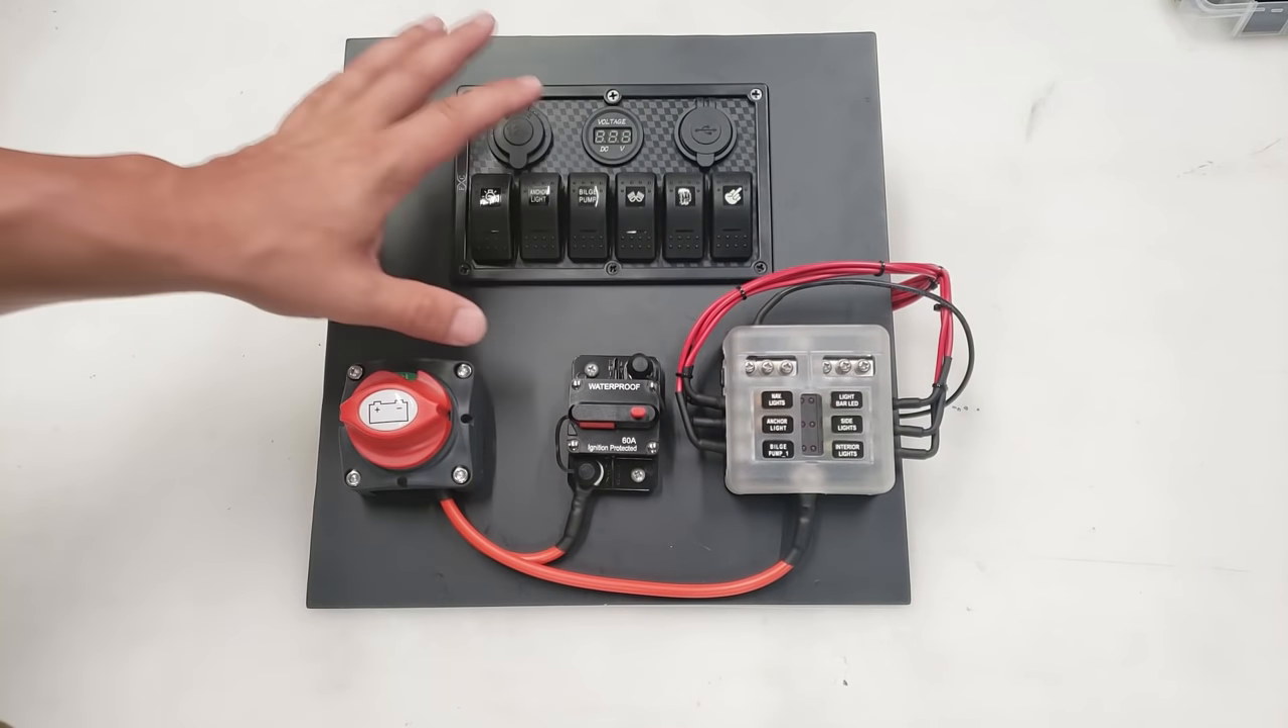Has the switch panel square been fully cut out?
Yes.